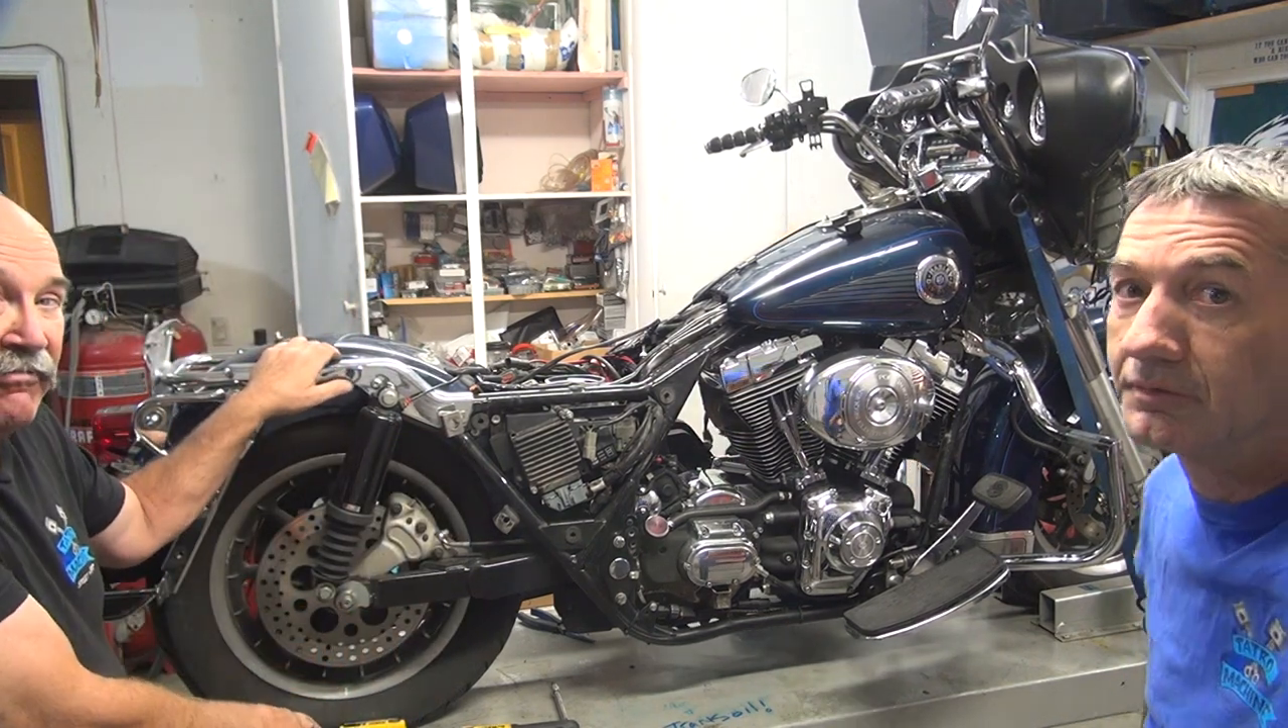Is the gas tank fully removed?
No.